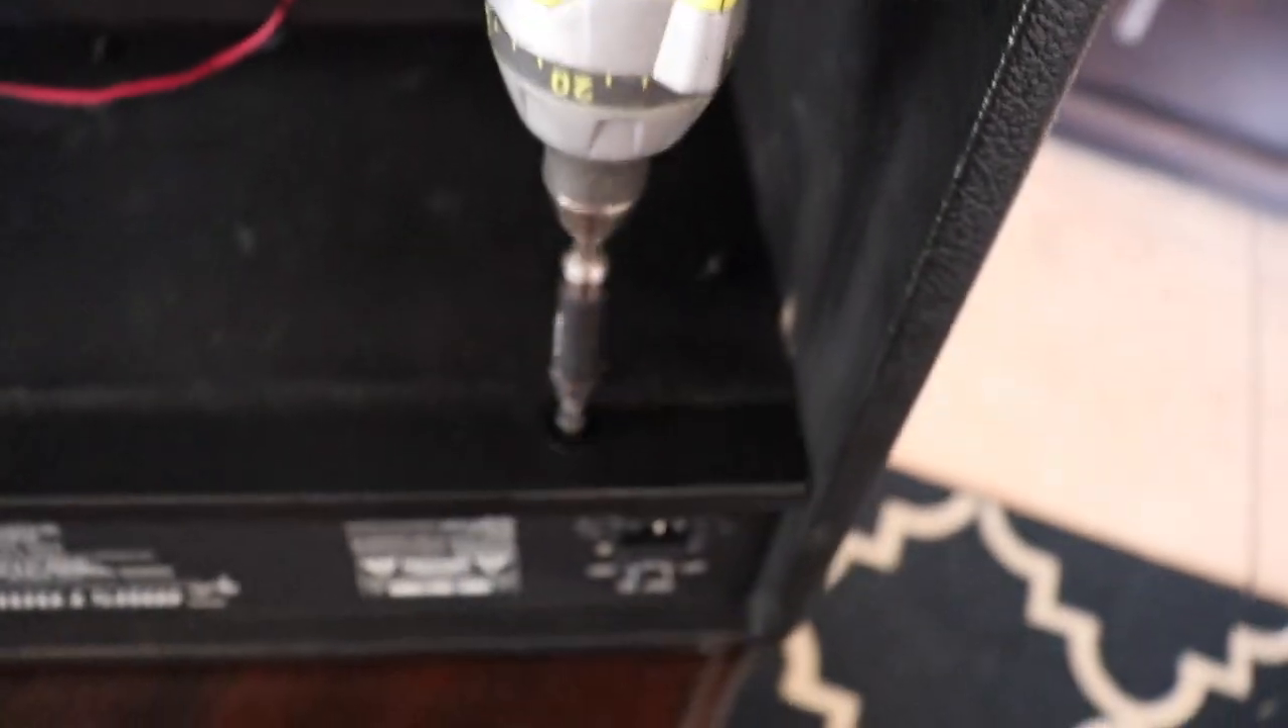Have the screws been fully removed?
No.